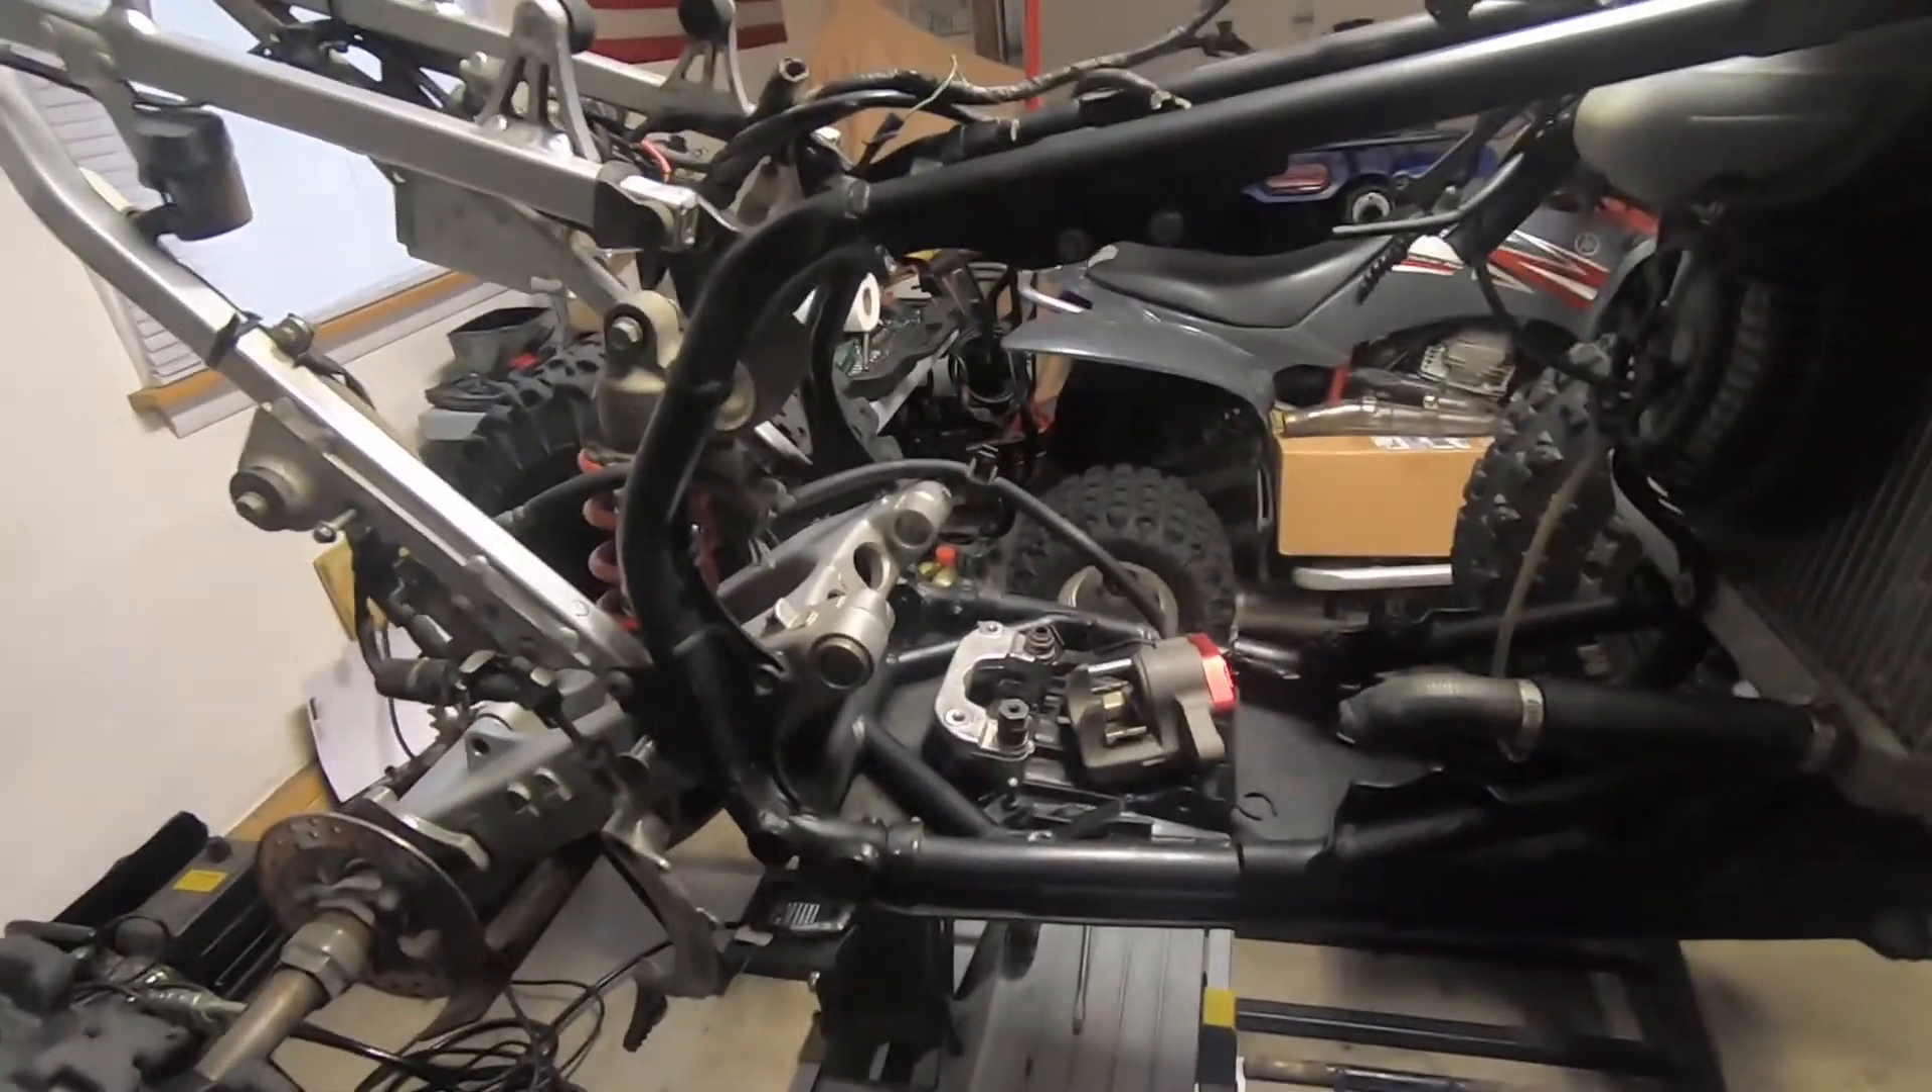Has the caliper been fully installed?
No.